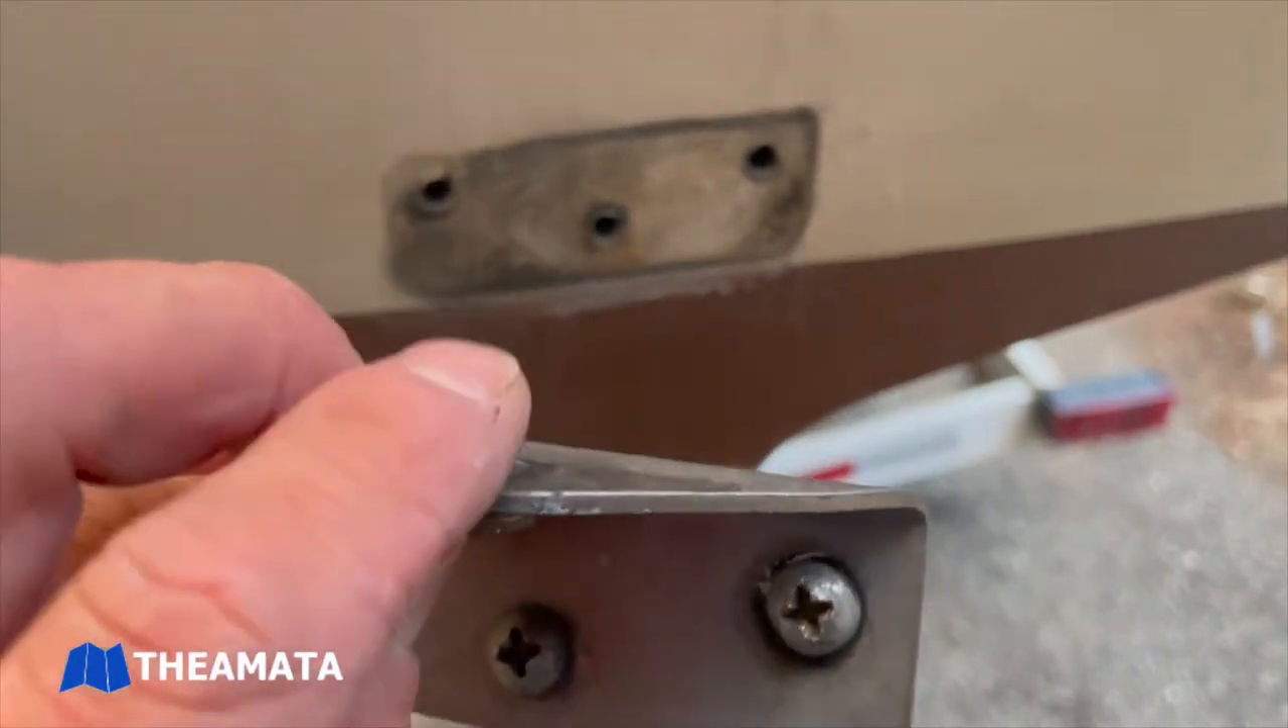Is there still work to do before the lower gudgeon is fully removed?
No.